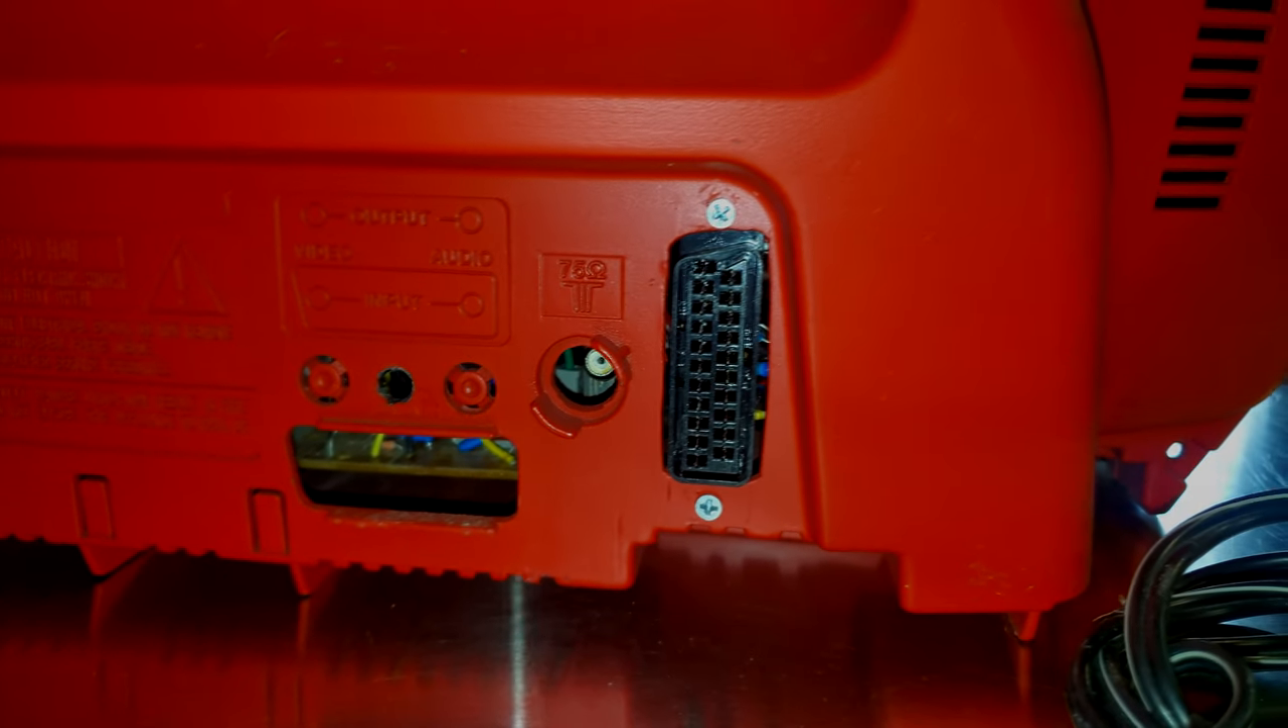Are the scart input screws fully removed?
No.